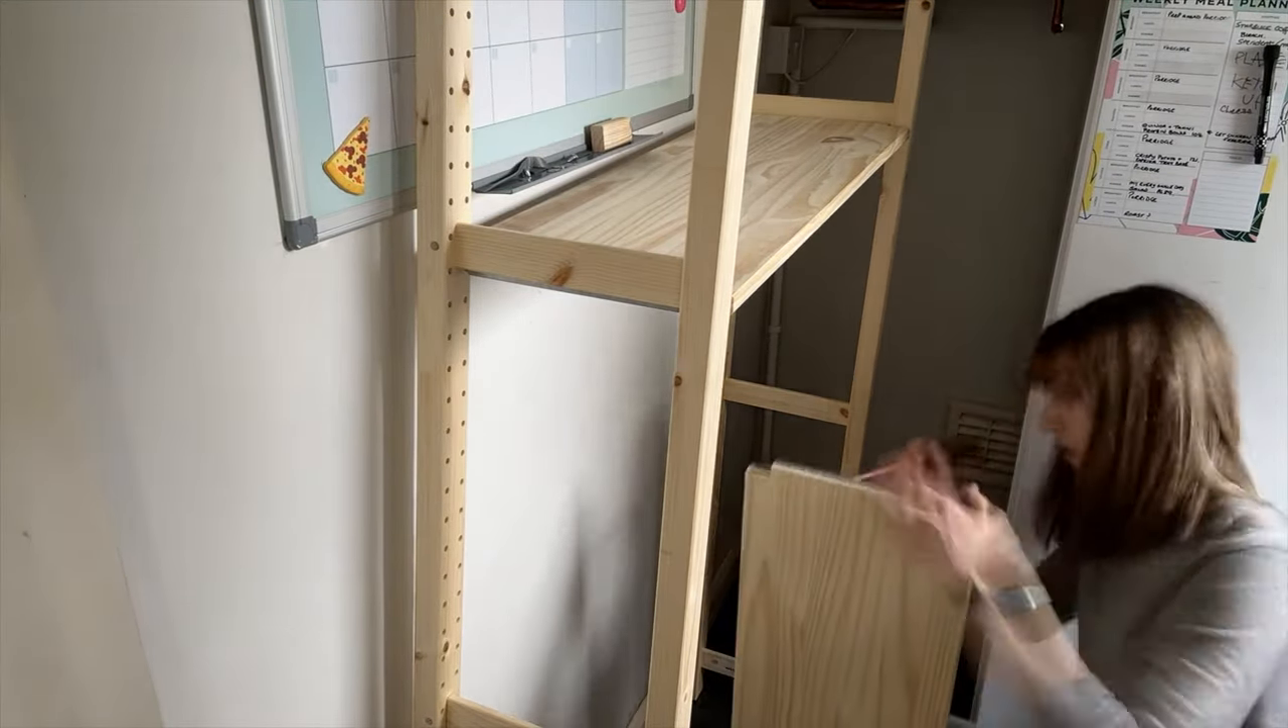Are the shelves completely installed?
No.